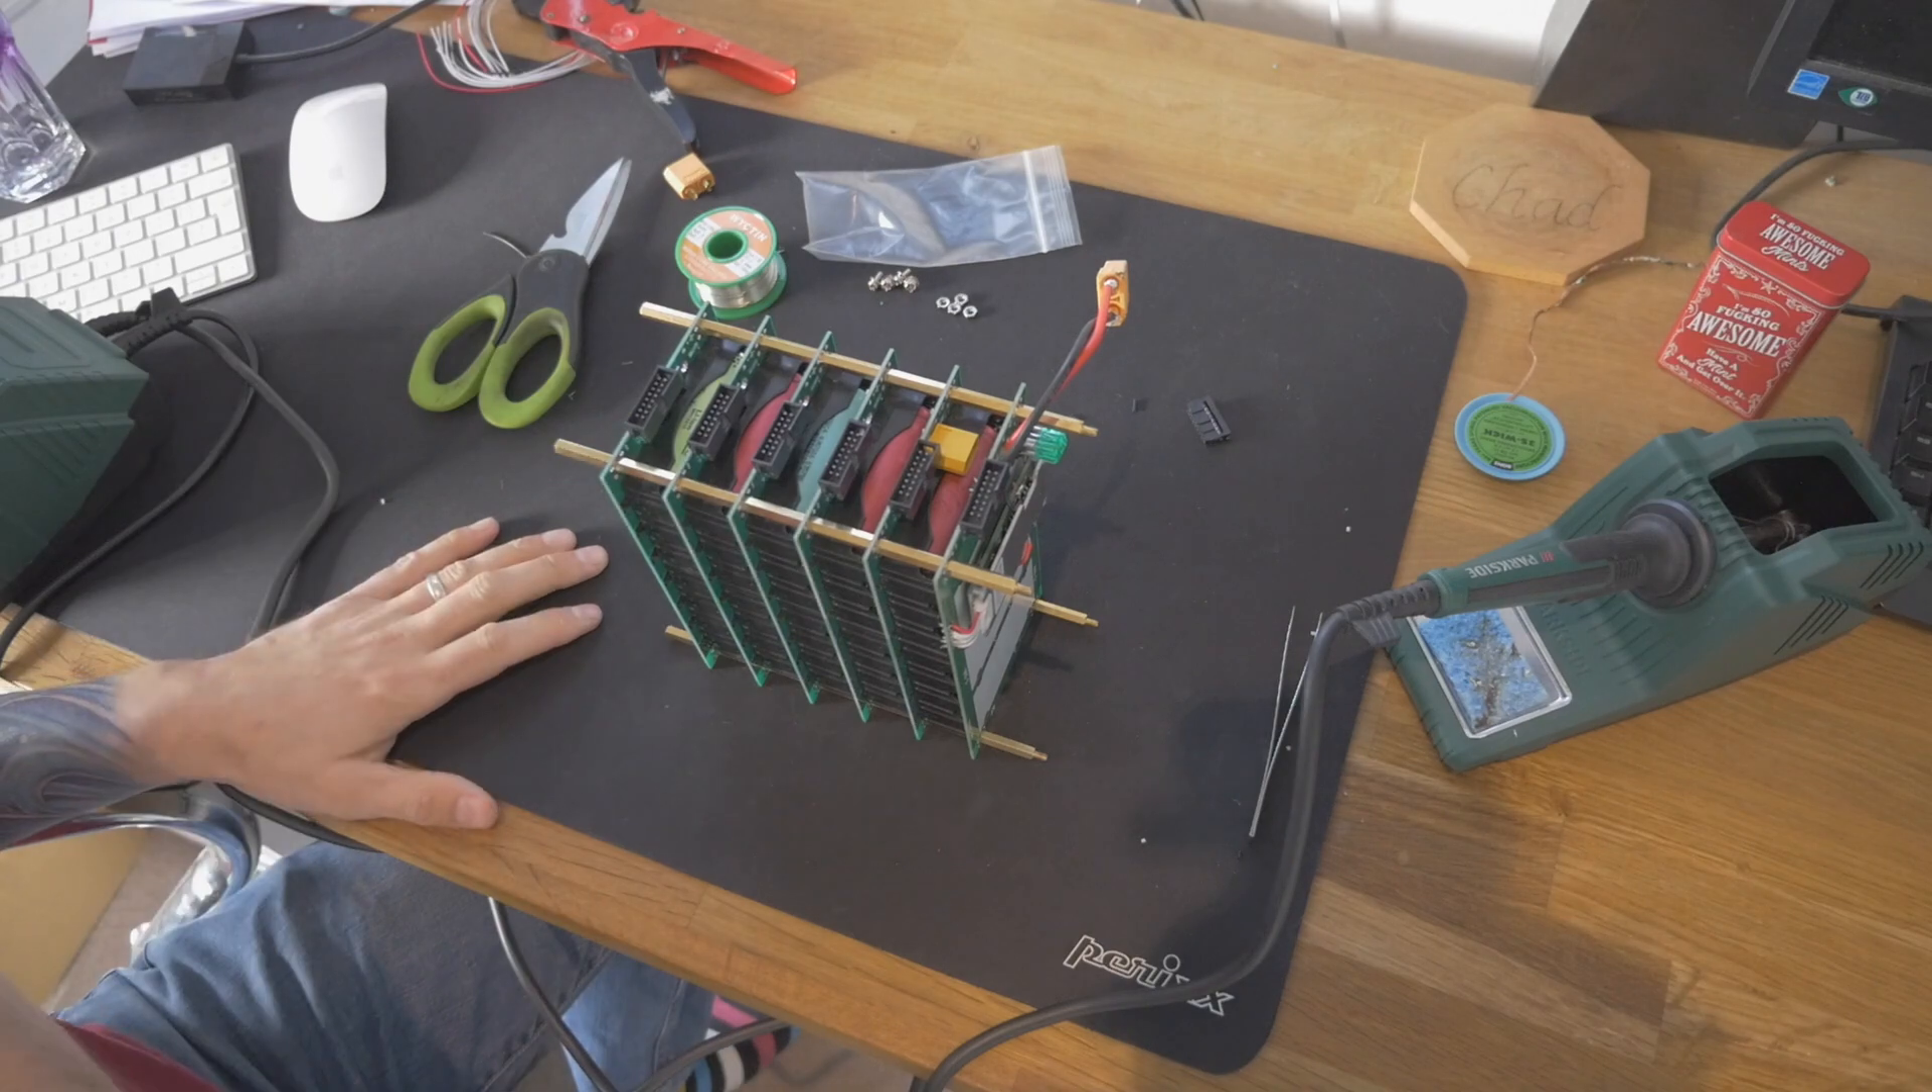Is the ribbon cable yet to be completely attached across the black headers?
Yes.